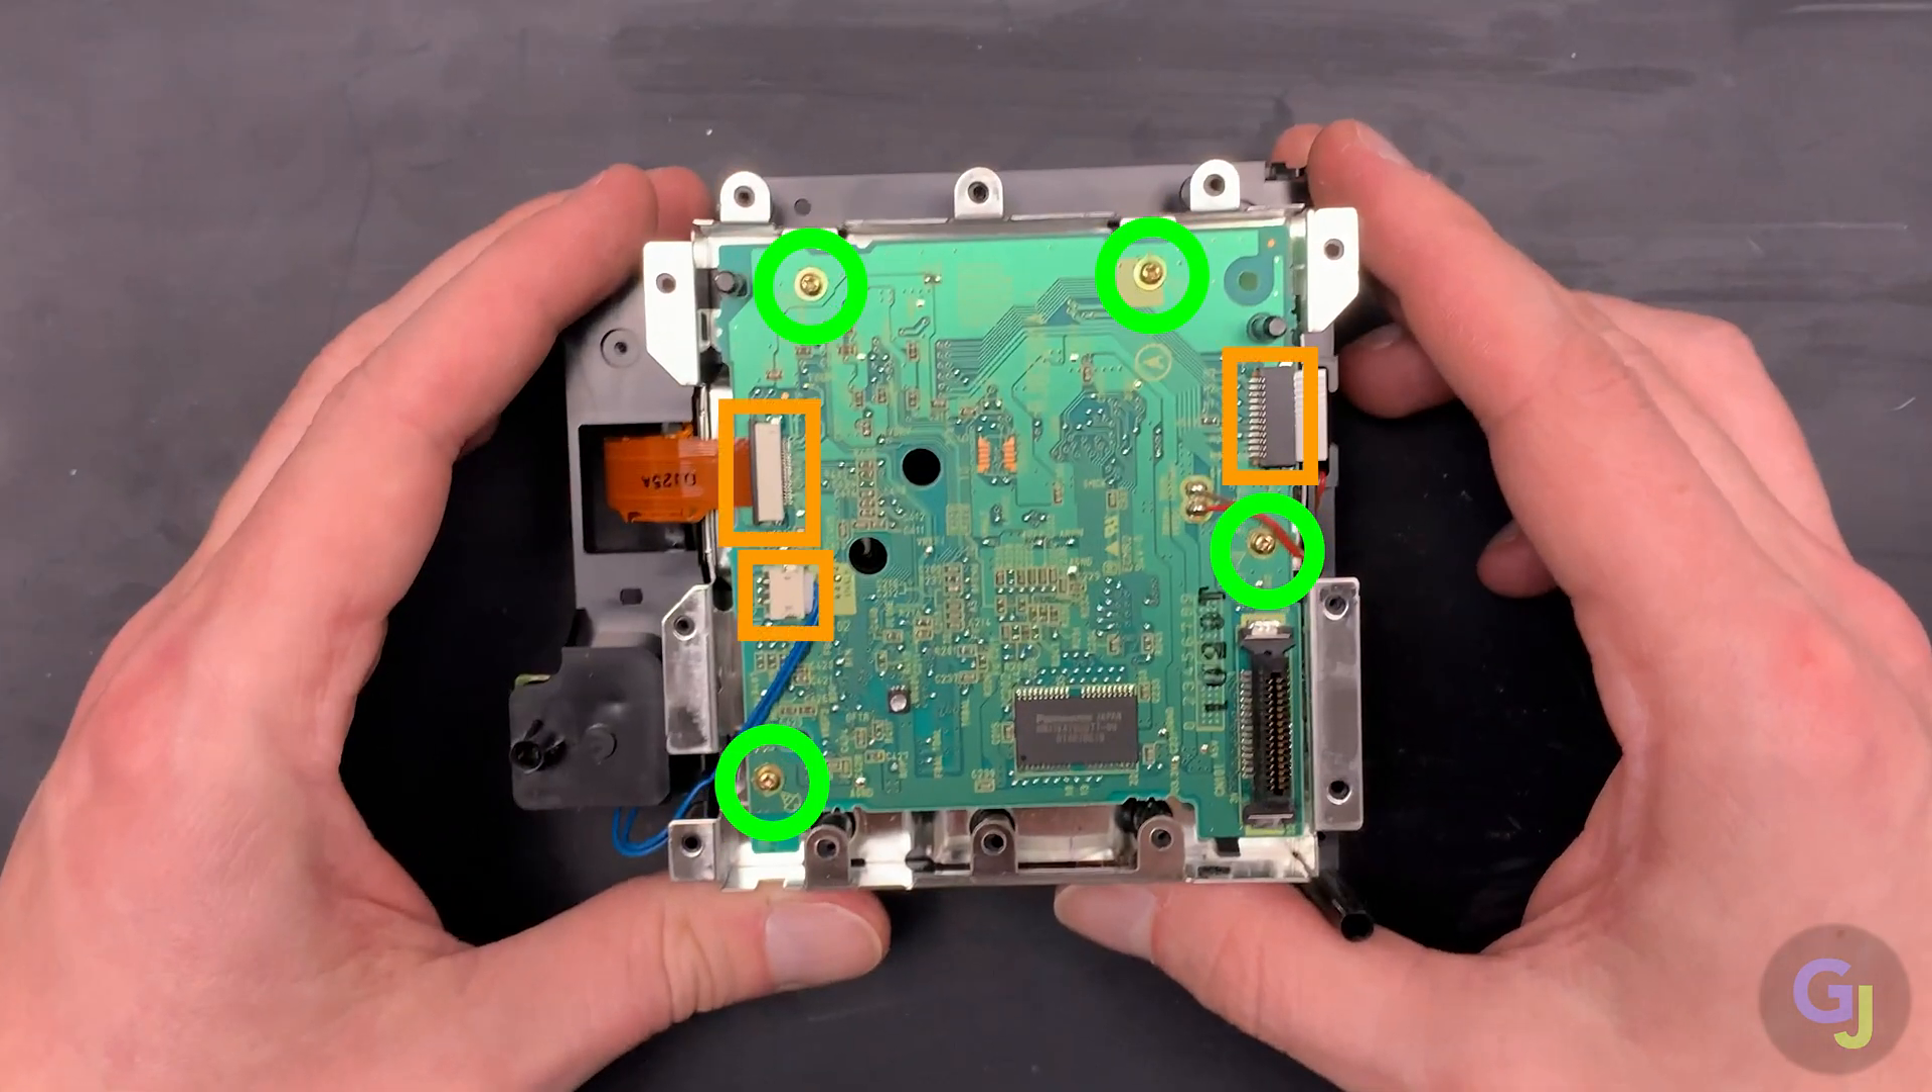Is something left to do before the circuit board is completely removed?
Yes.